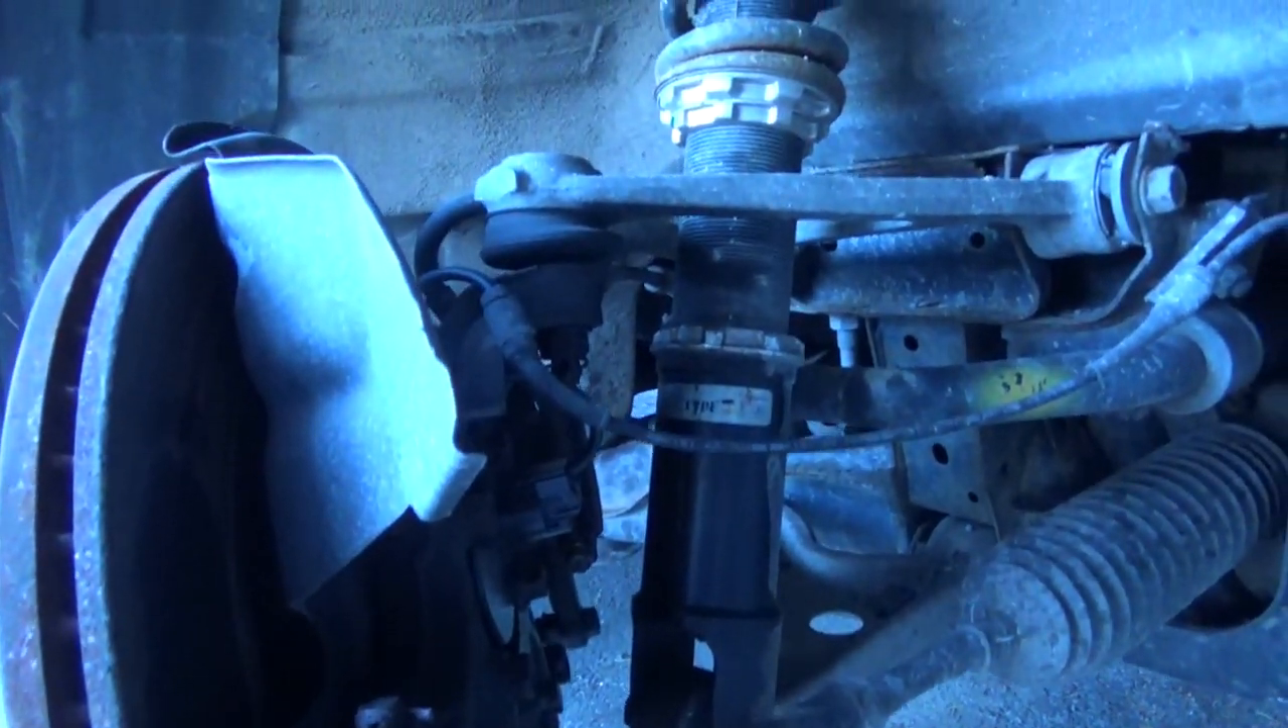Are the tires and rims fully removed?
Yes.